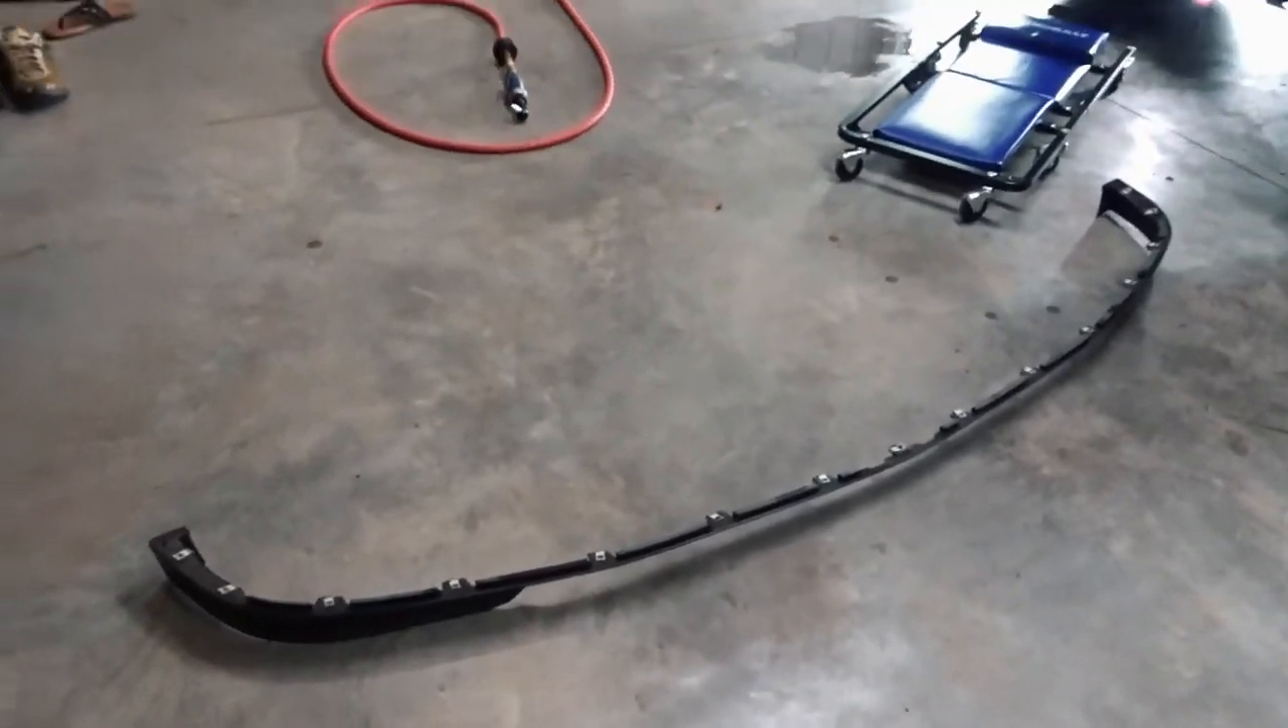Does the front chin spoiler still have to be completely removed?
No.